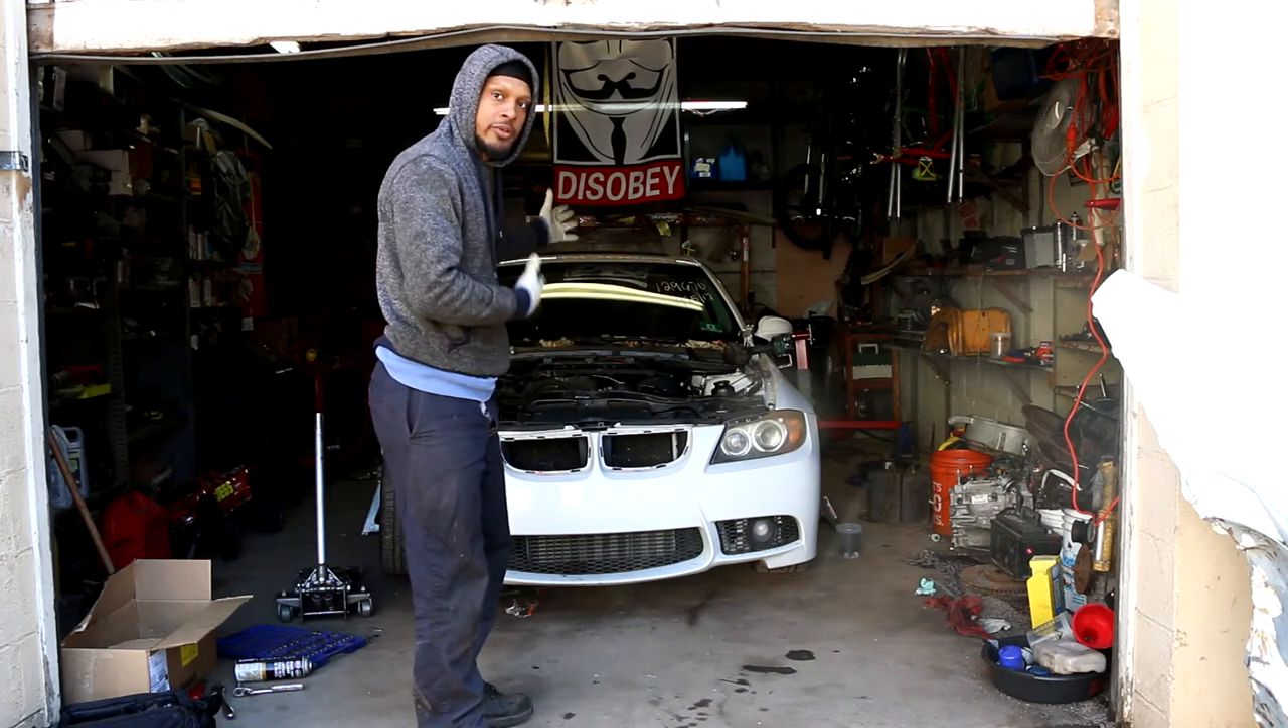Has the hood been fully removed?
Yes.